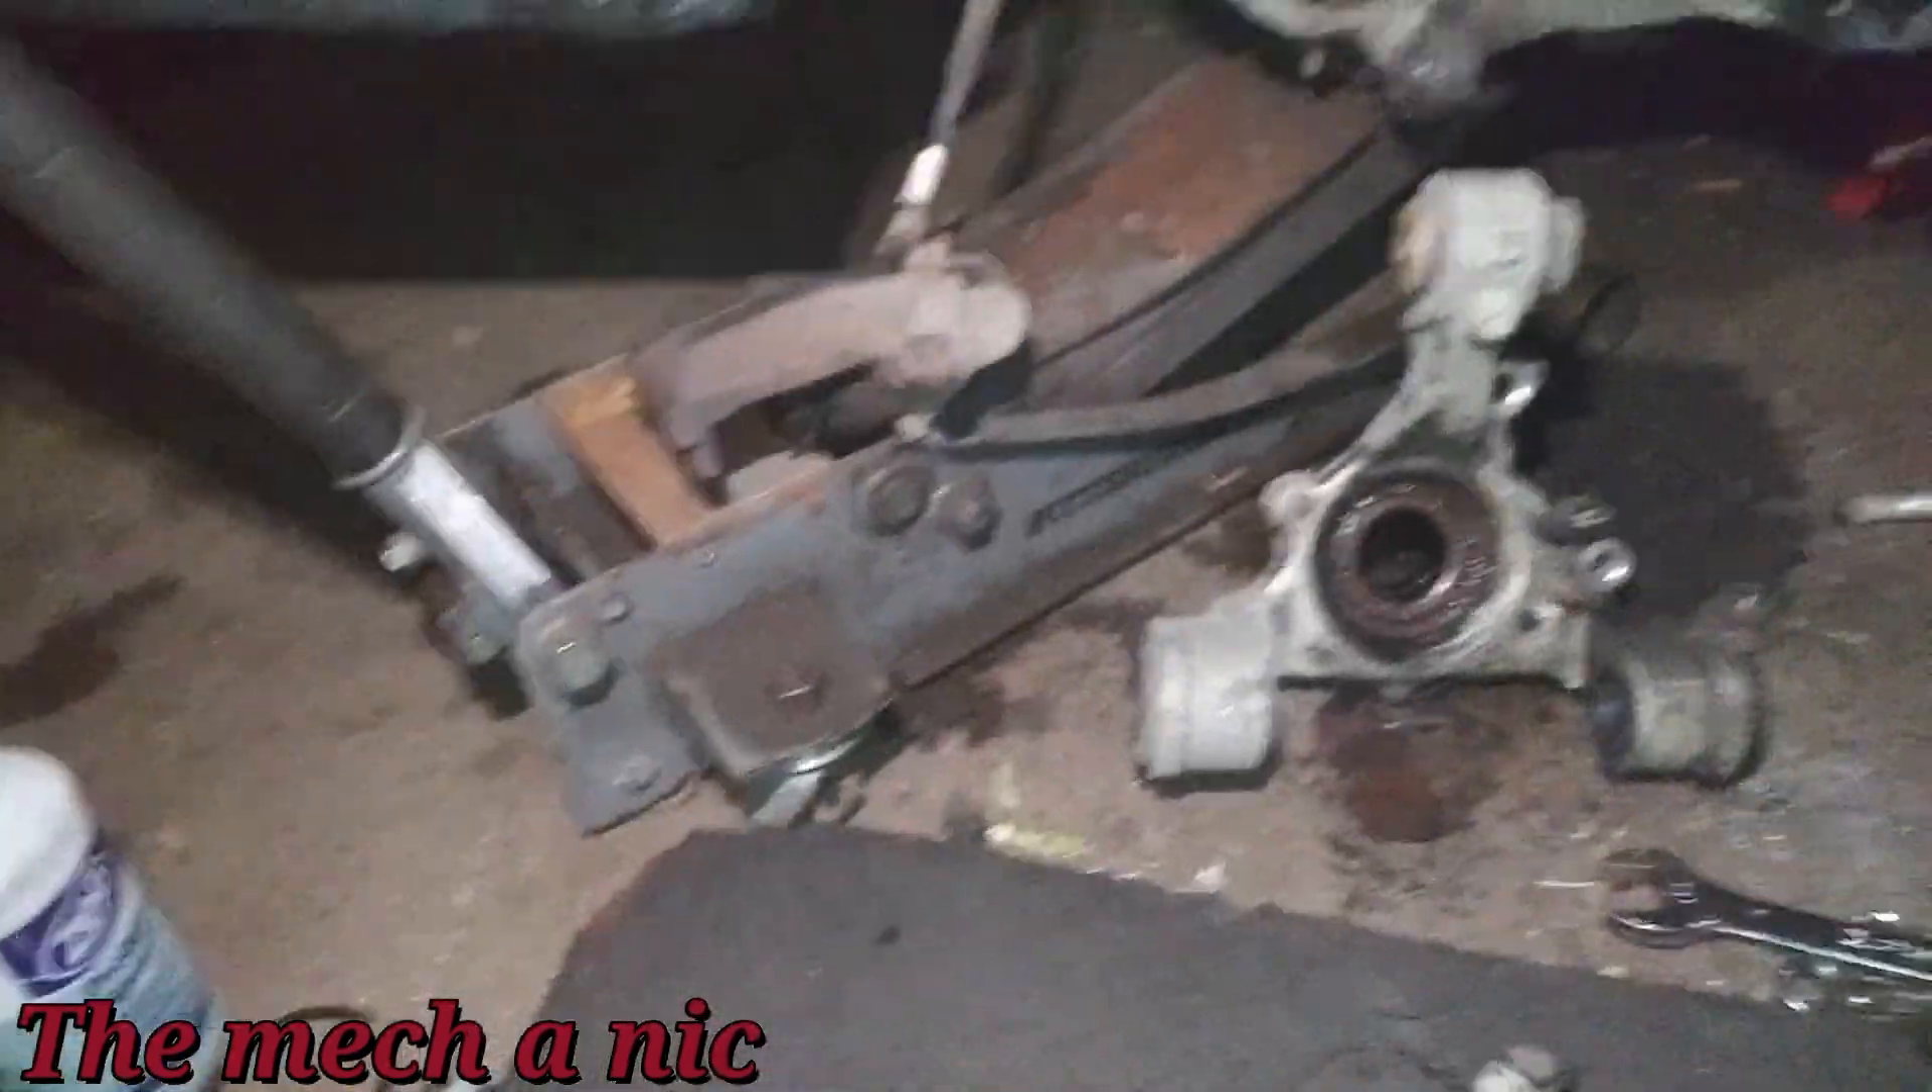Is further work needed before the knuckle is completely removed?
No.